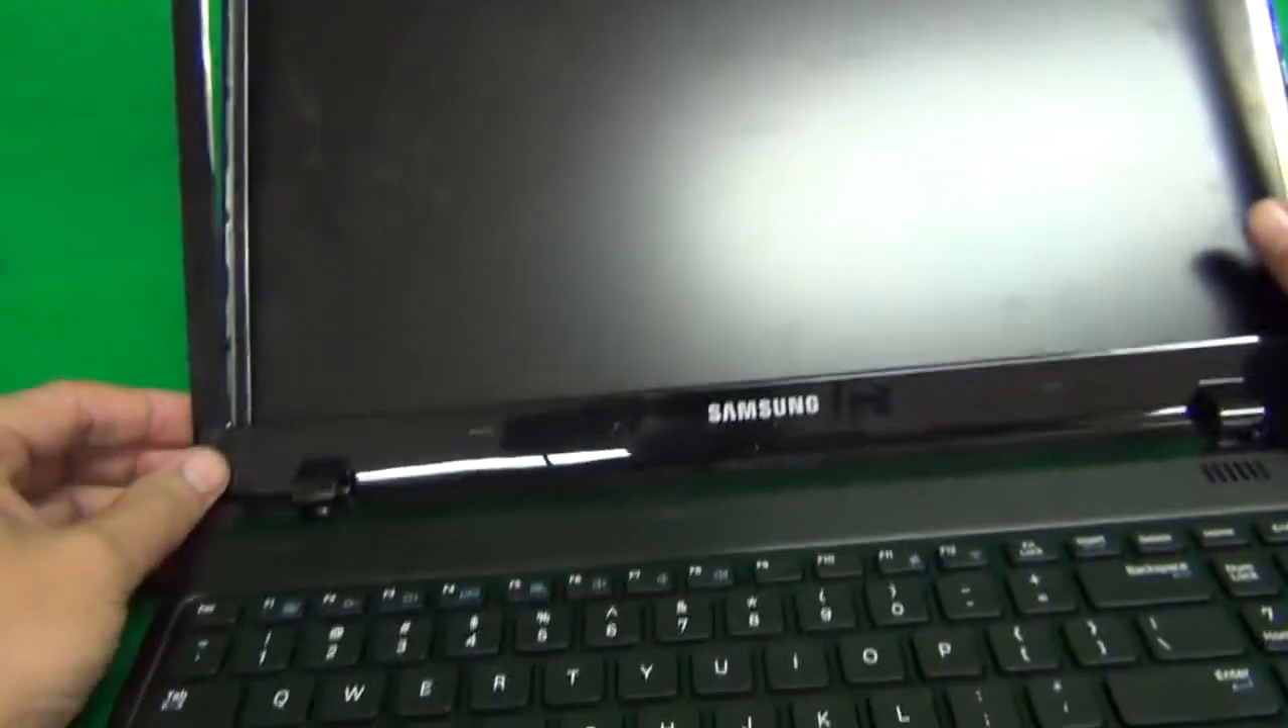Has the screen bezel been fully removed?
No.